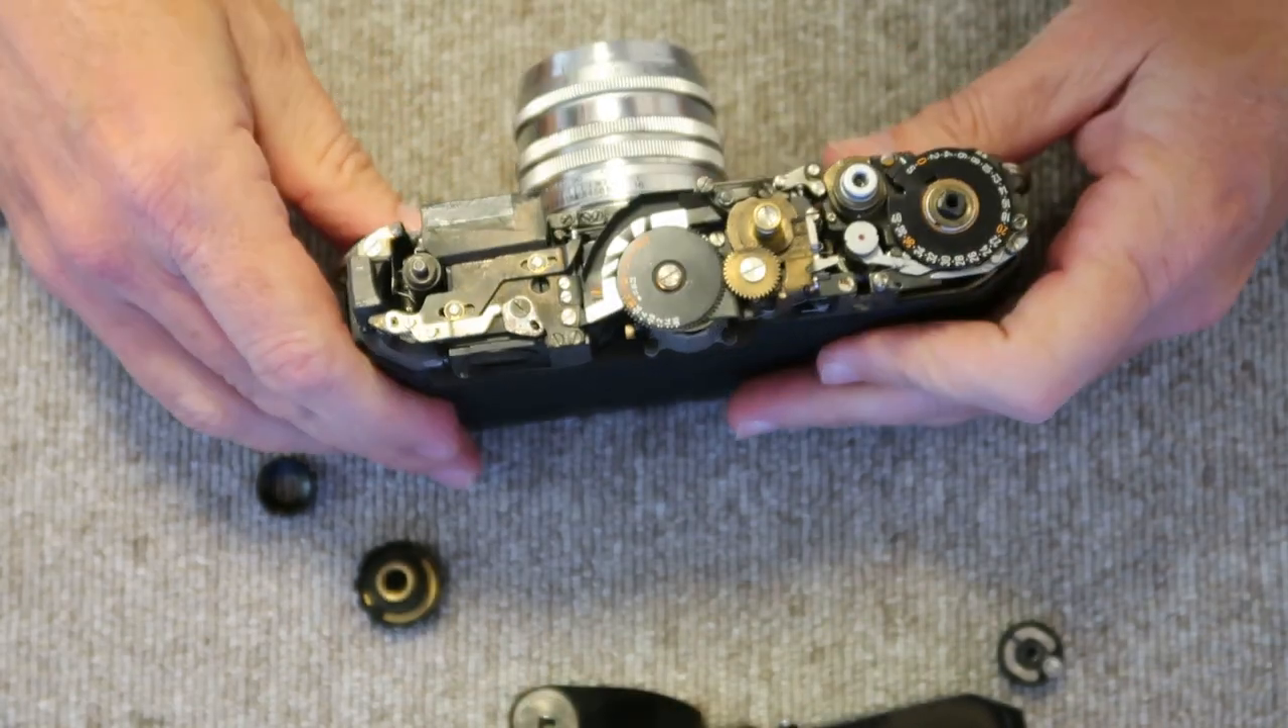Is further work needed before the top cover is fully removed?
No.